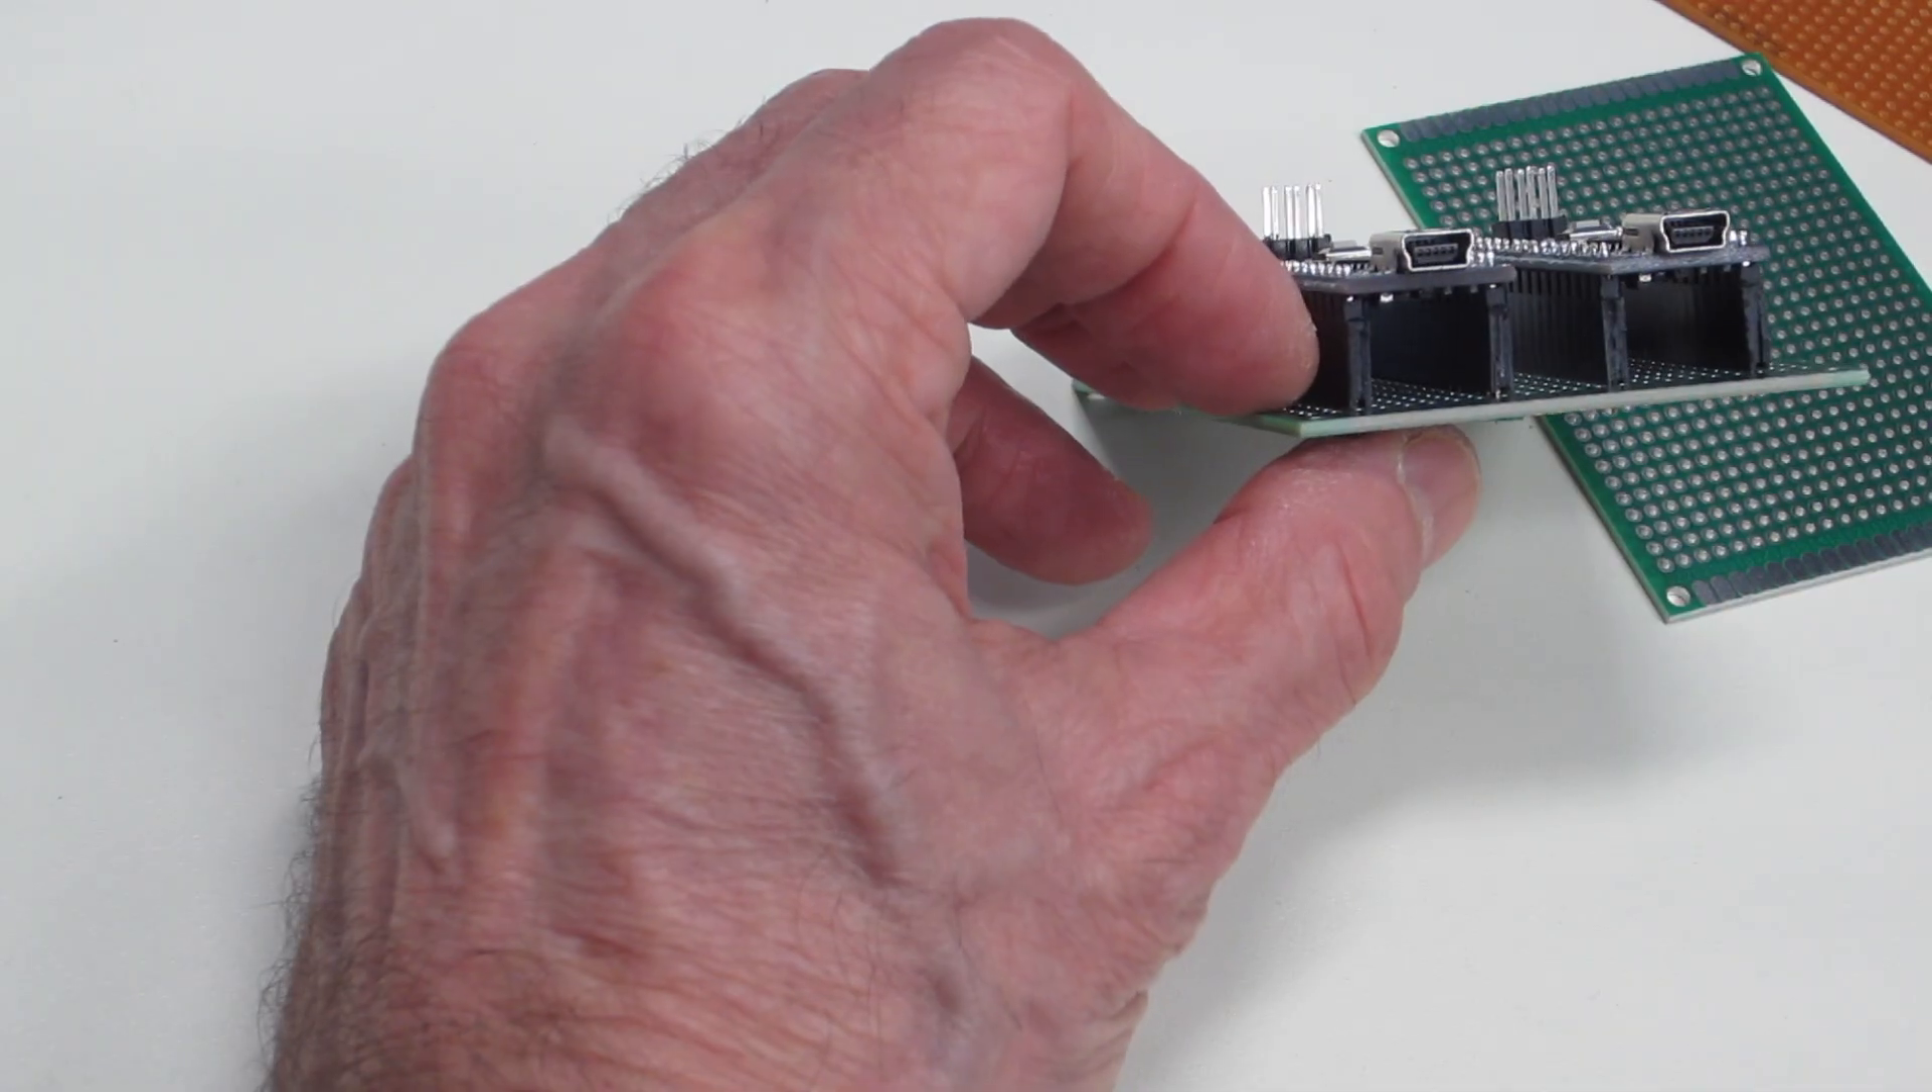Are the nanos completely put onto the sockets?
Yes.